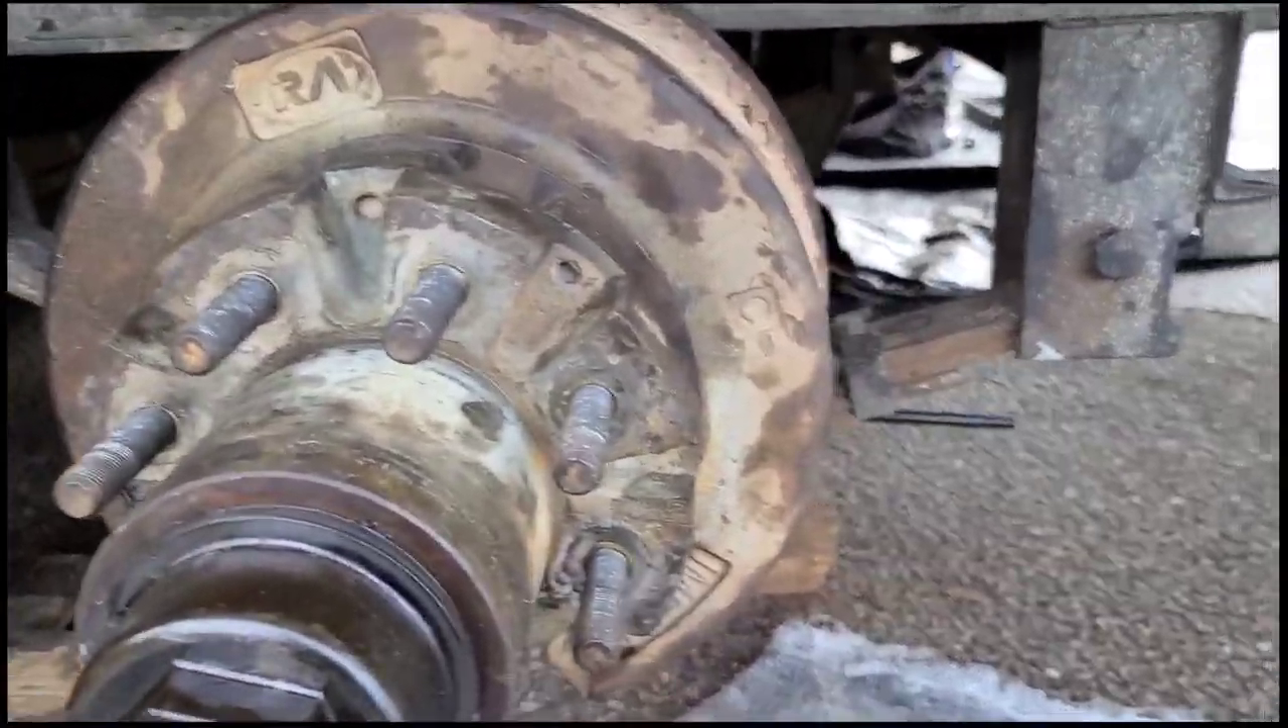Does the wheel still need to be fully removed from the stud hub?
No.